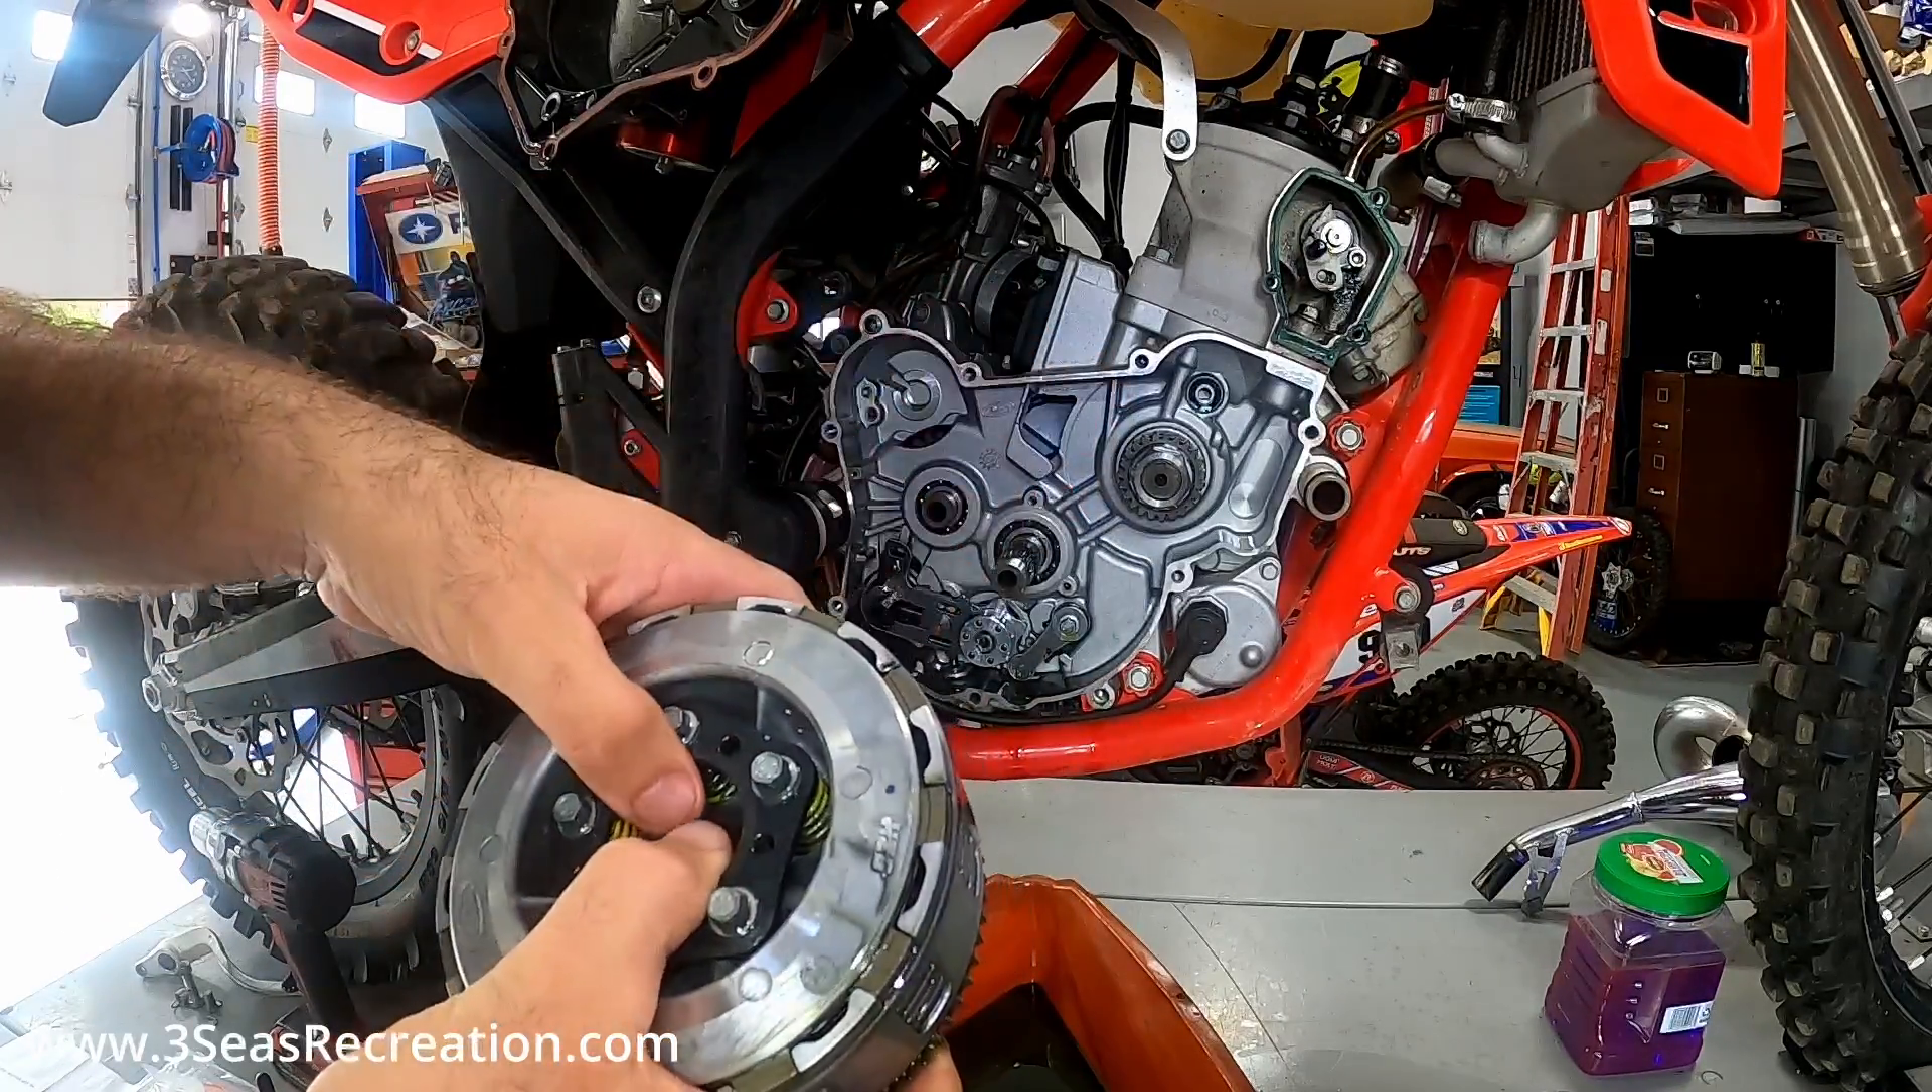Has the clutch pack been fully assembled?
Yes.